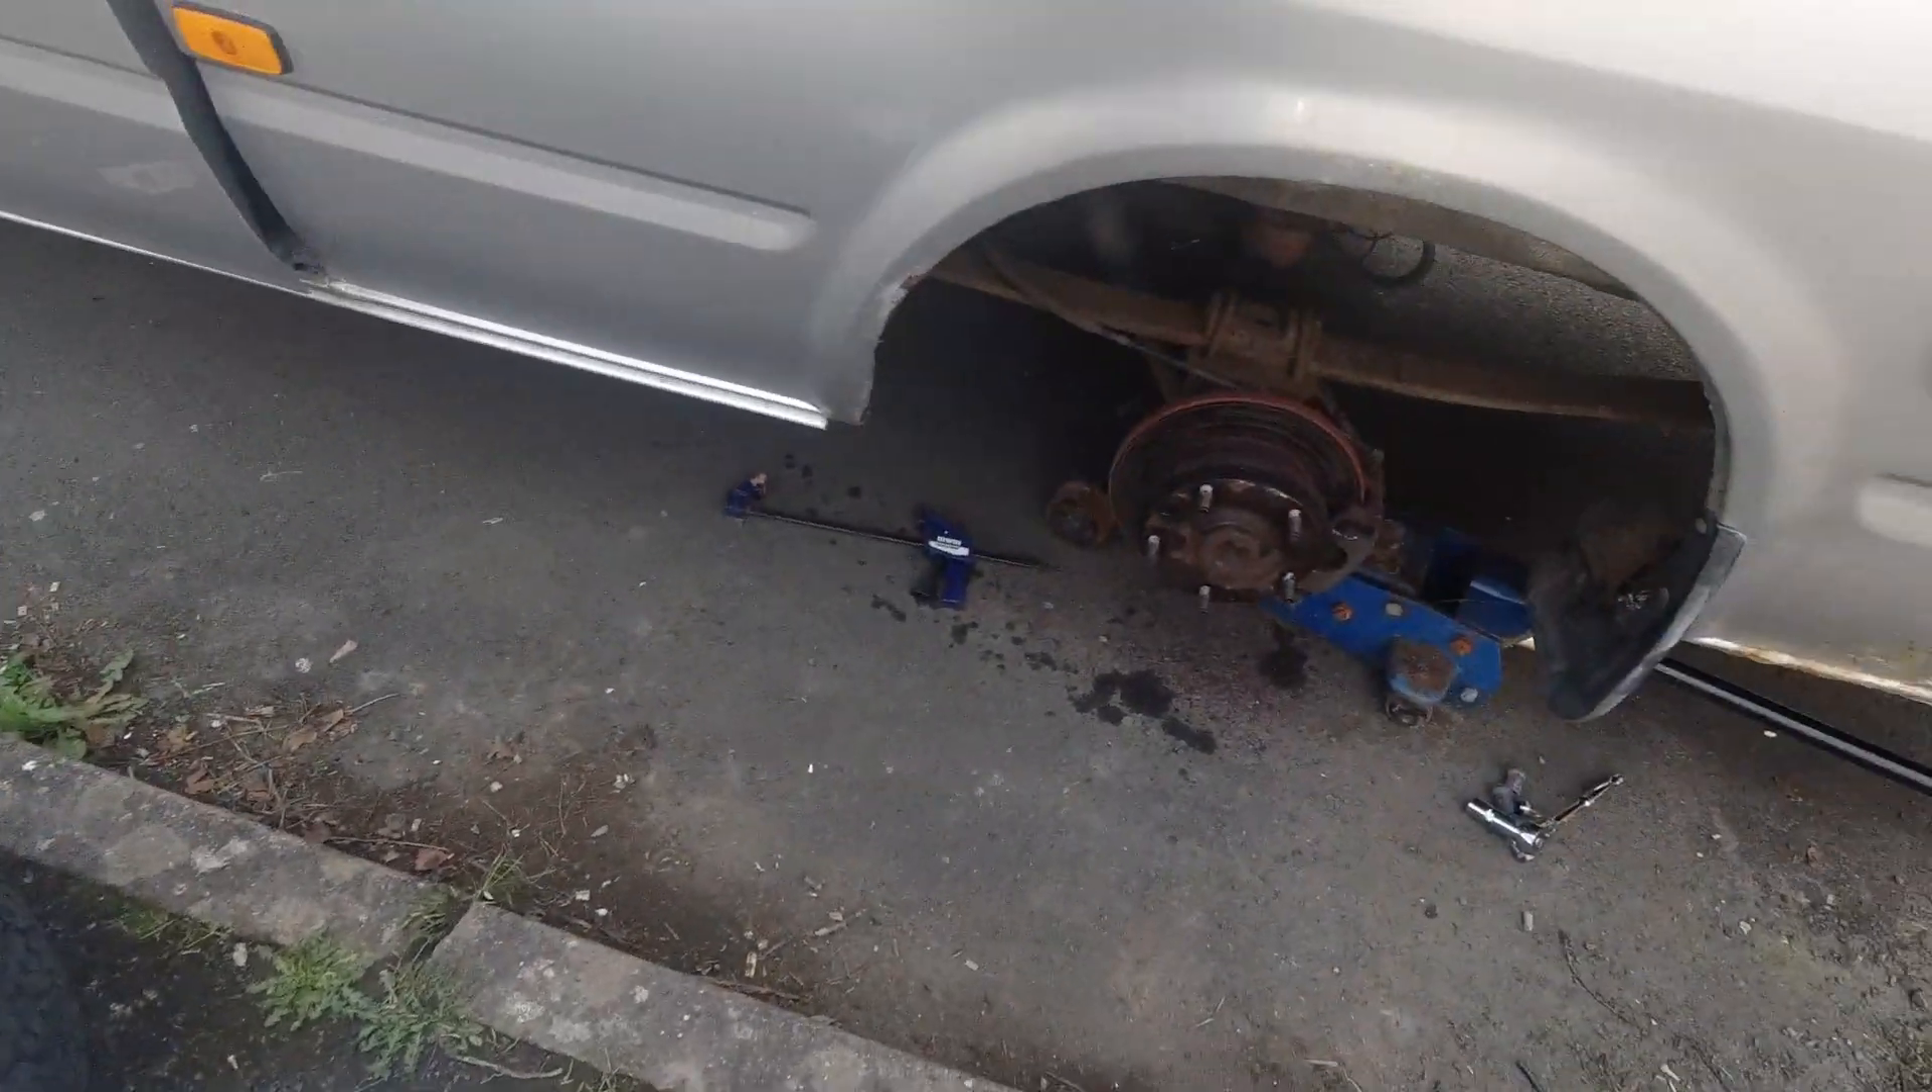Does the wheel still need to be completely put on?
Yes.